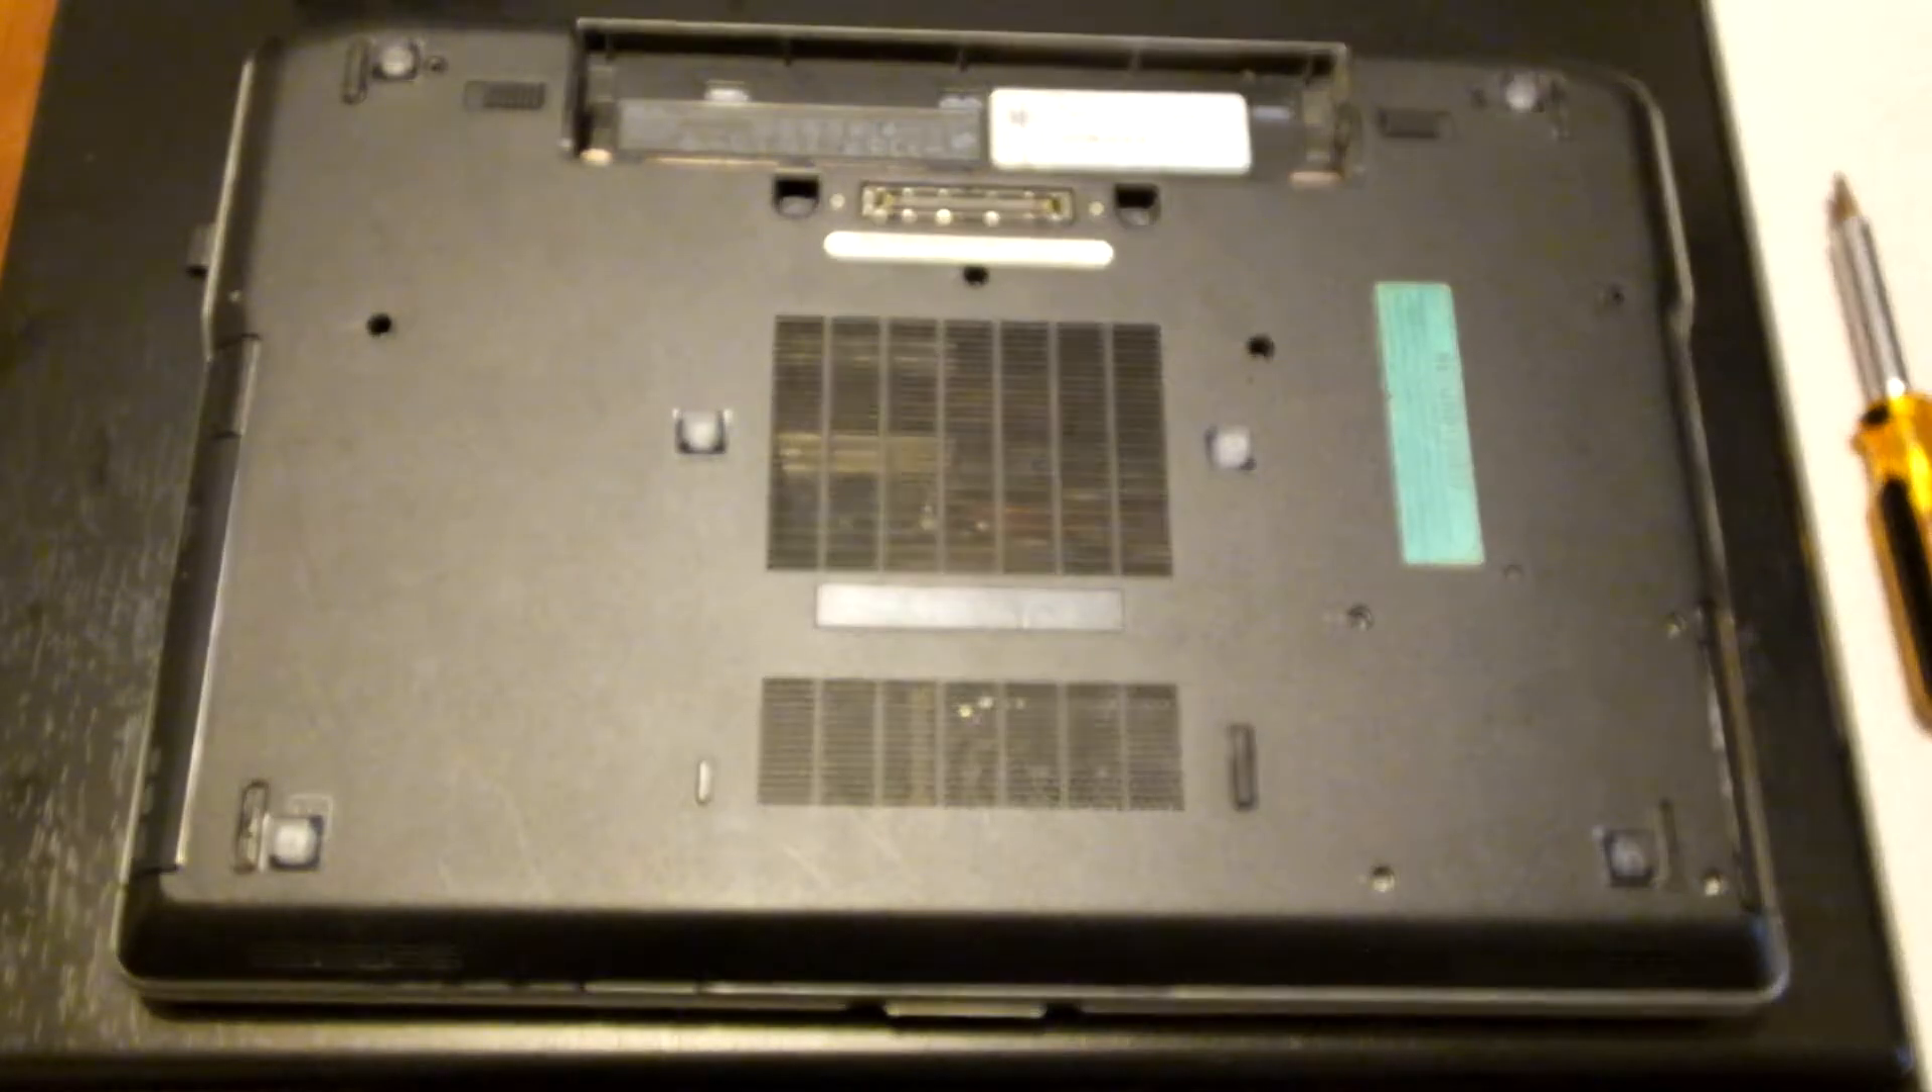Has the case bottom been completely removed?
No.